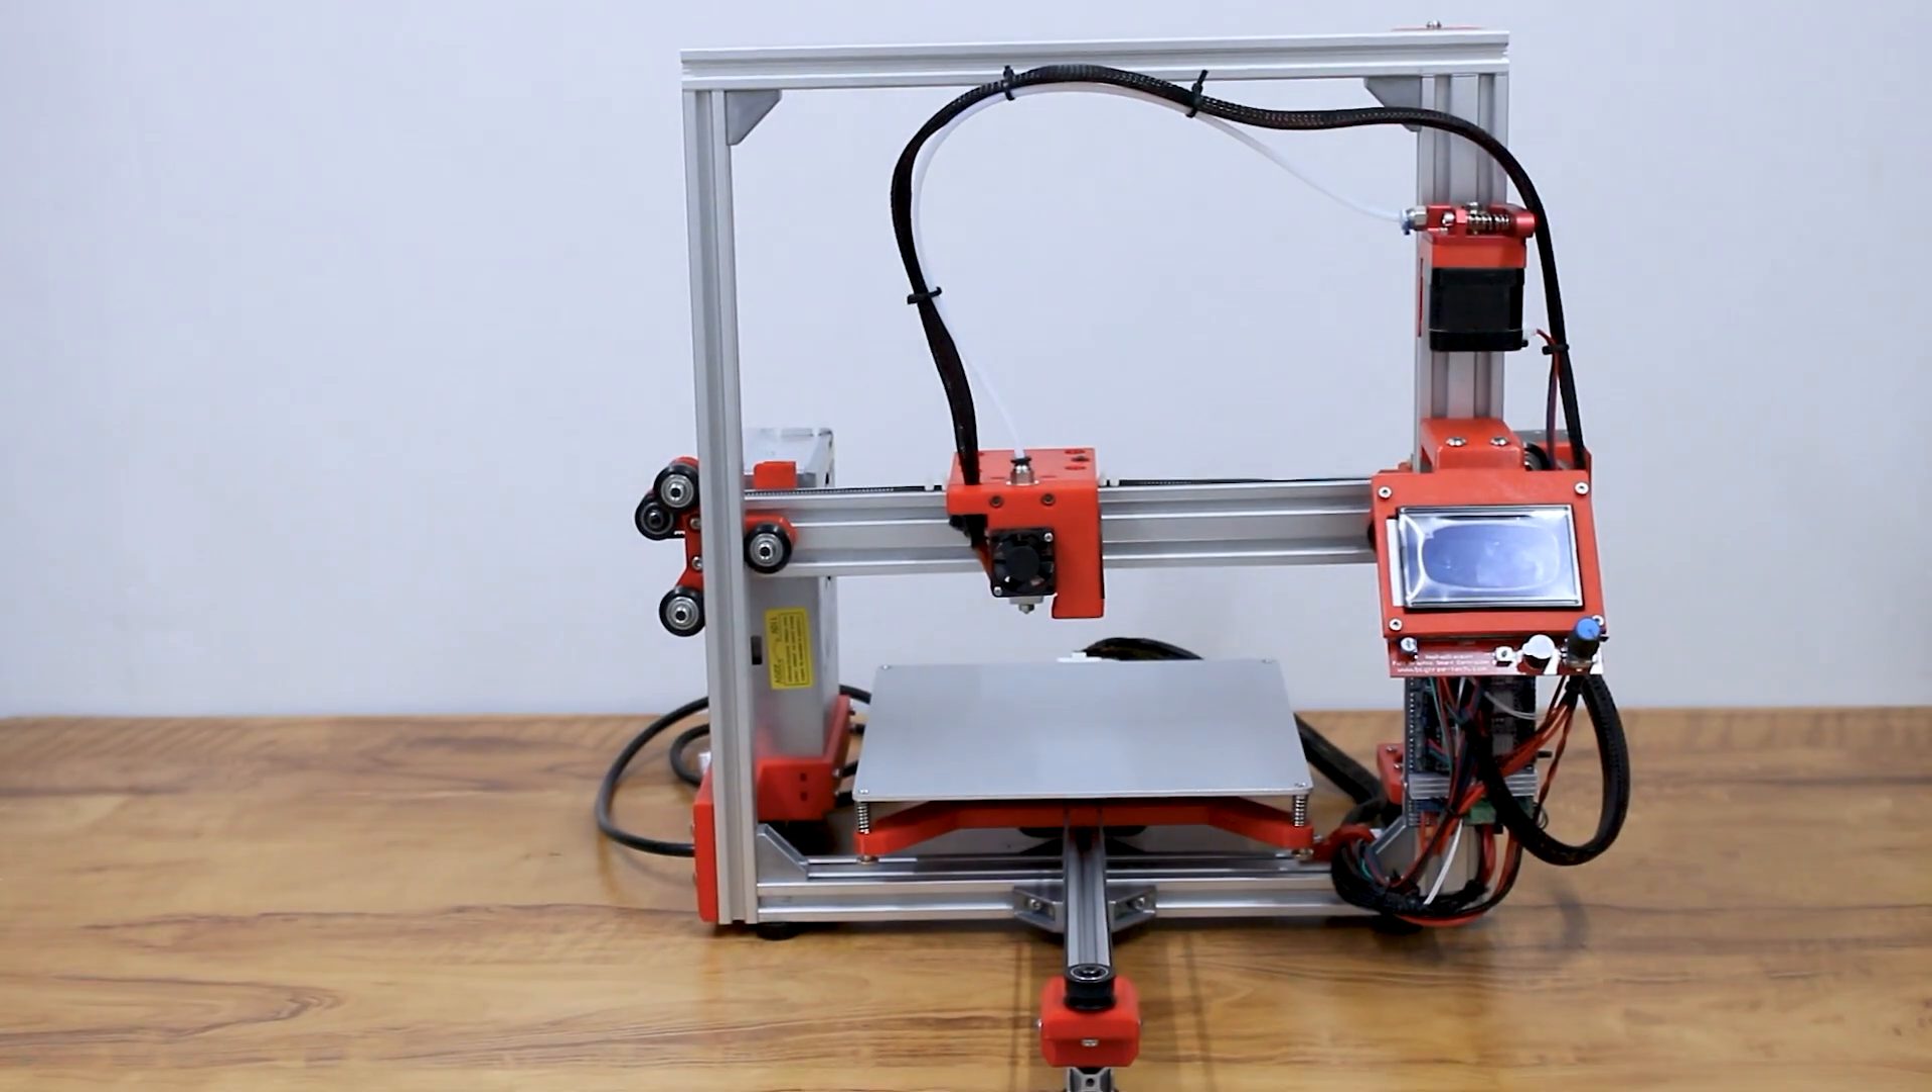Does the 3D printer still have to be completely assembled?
No.